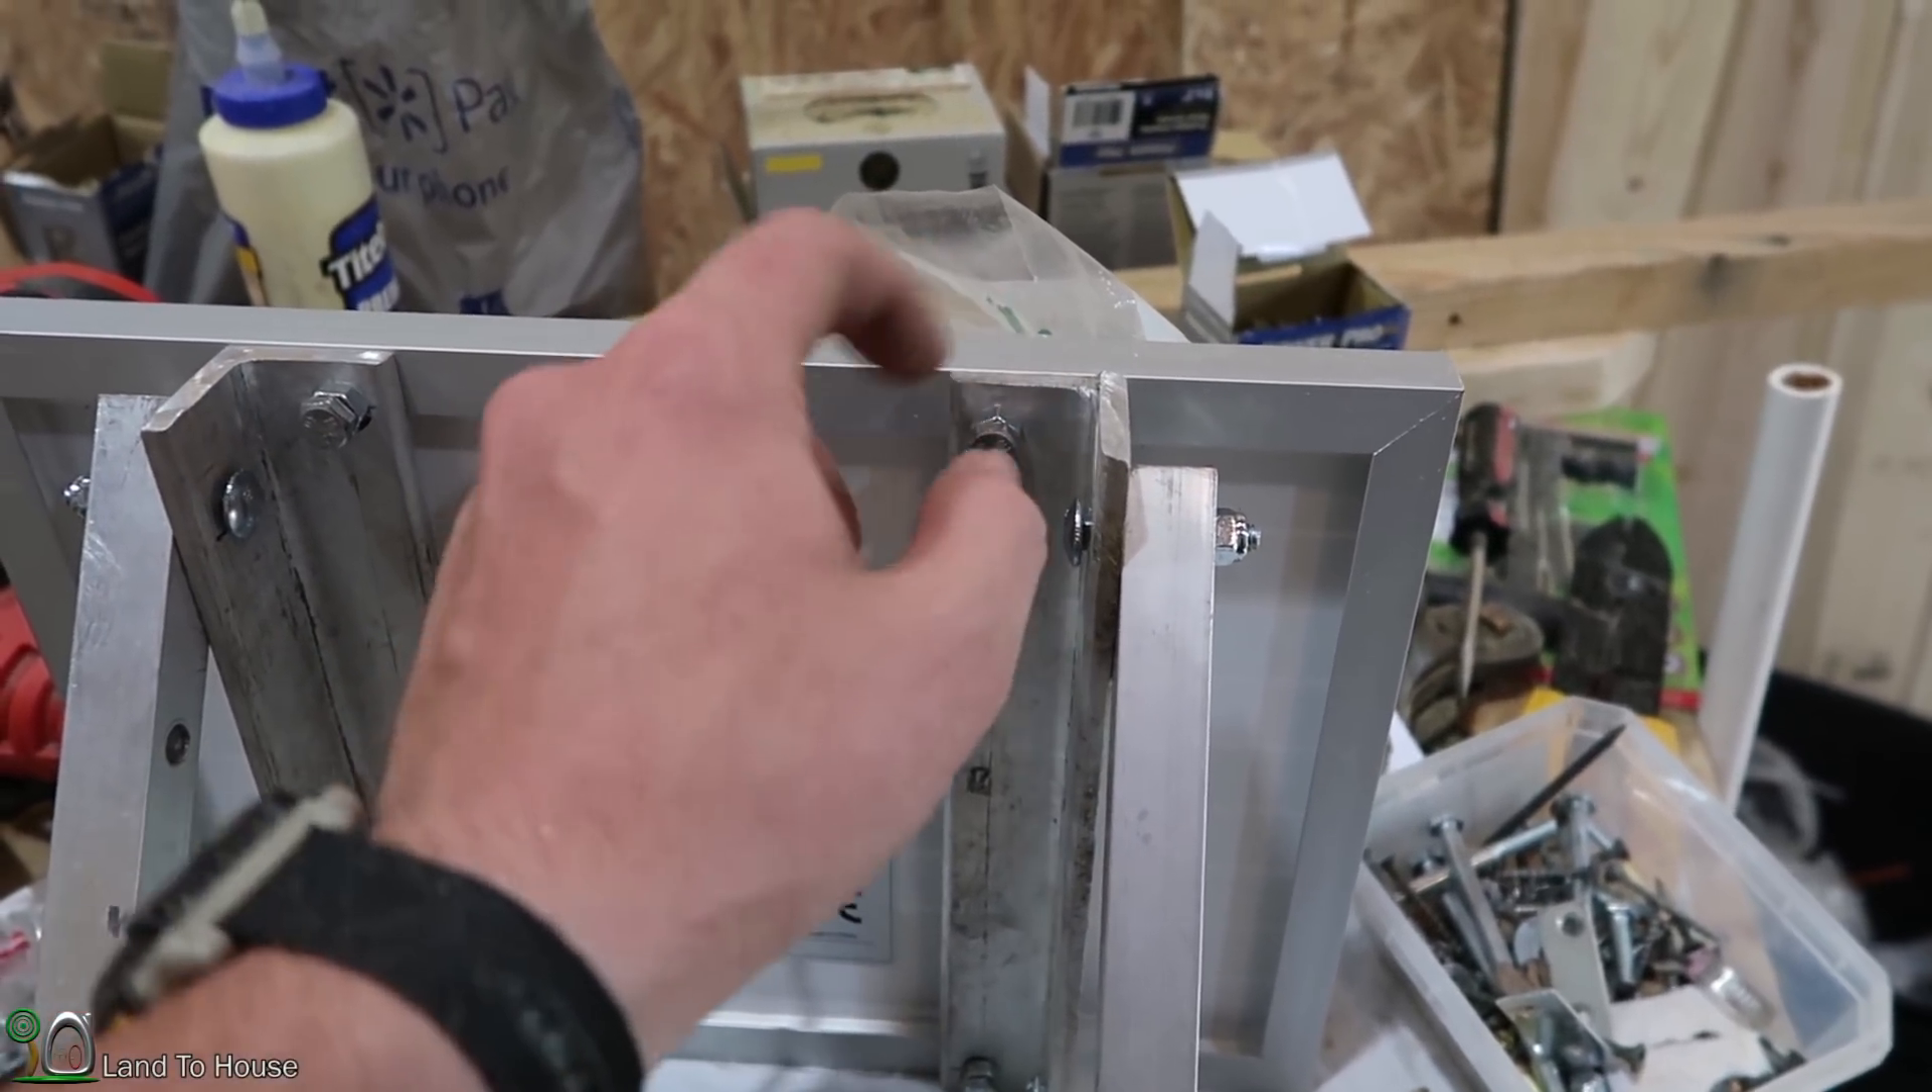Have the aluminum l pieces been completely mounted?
Yes.